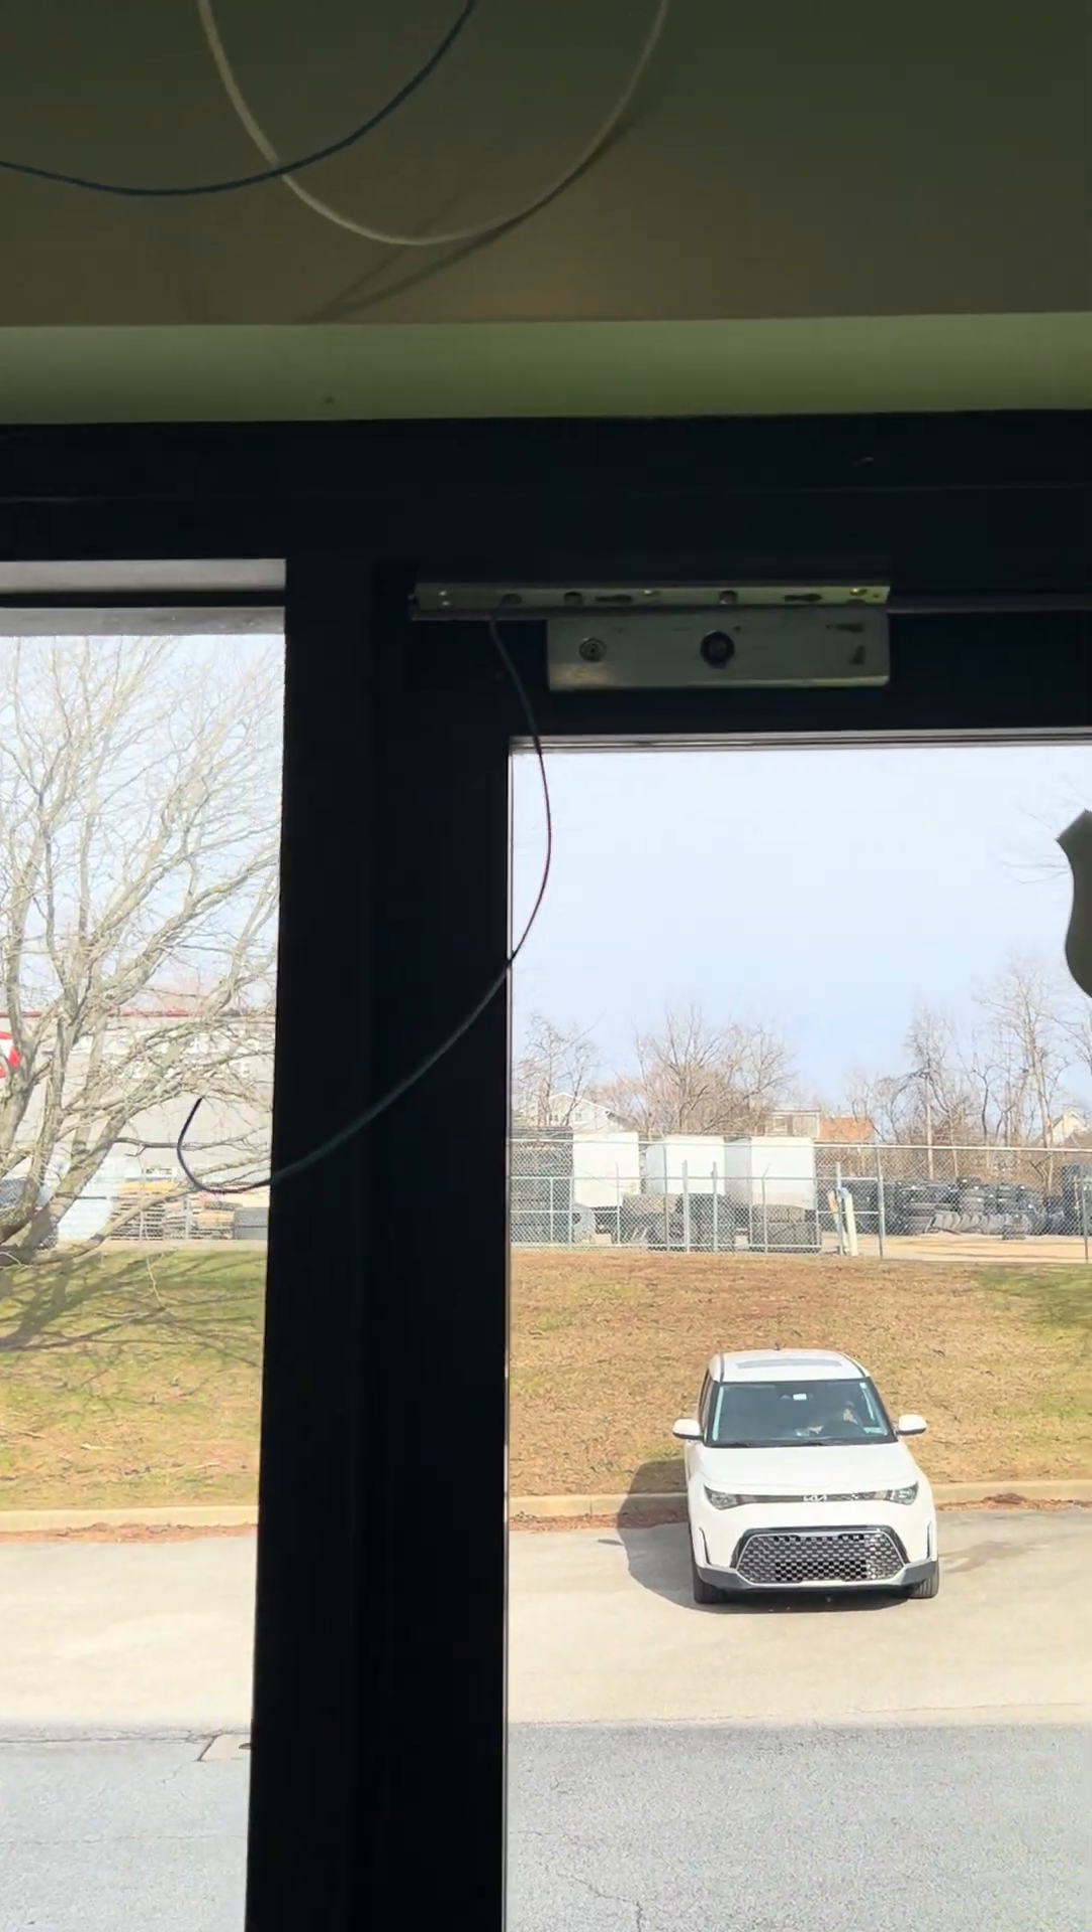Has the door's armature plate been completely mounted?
Yes.